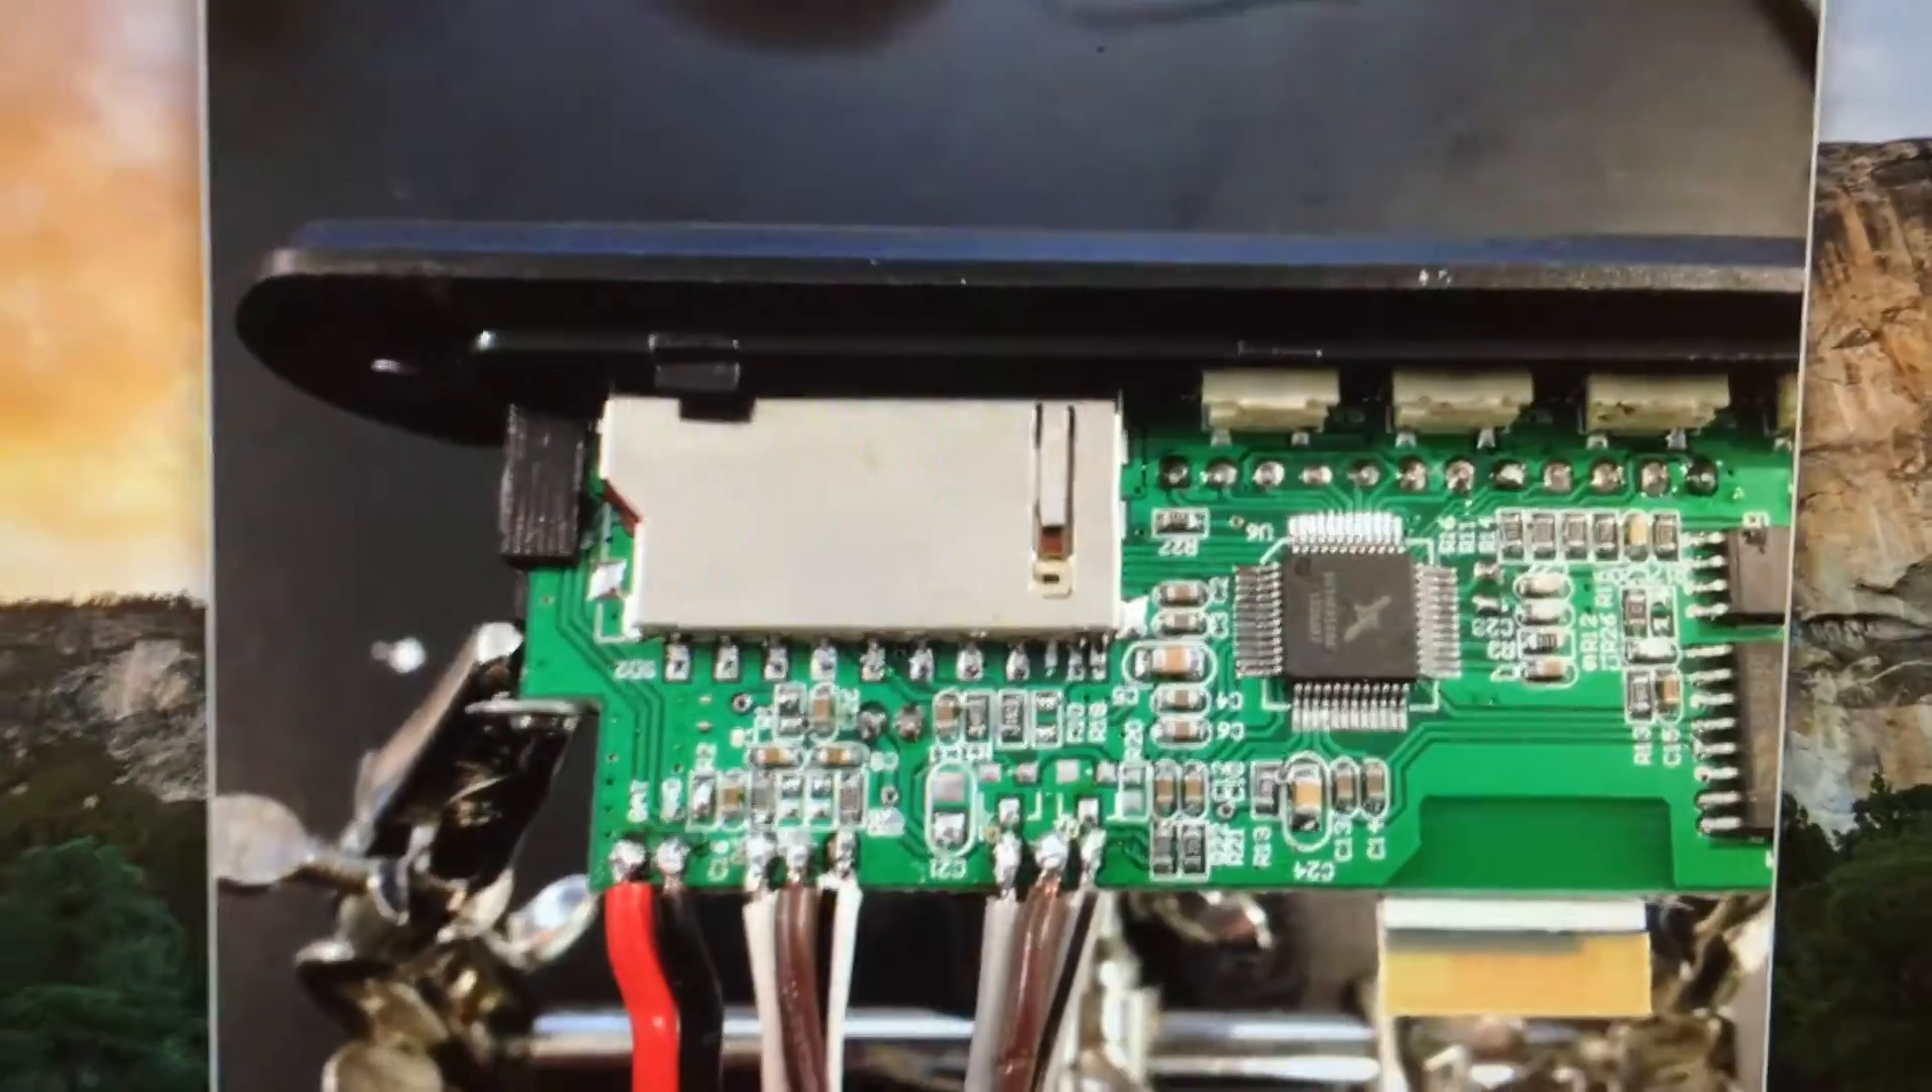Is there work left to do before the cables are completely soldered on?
No.